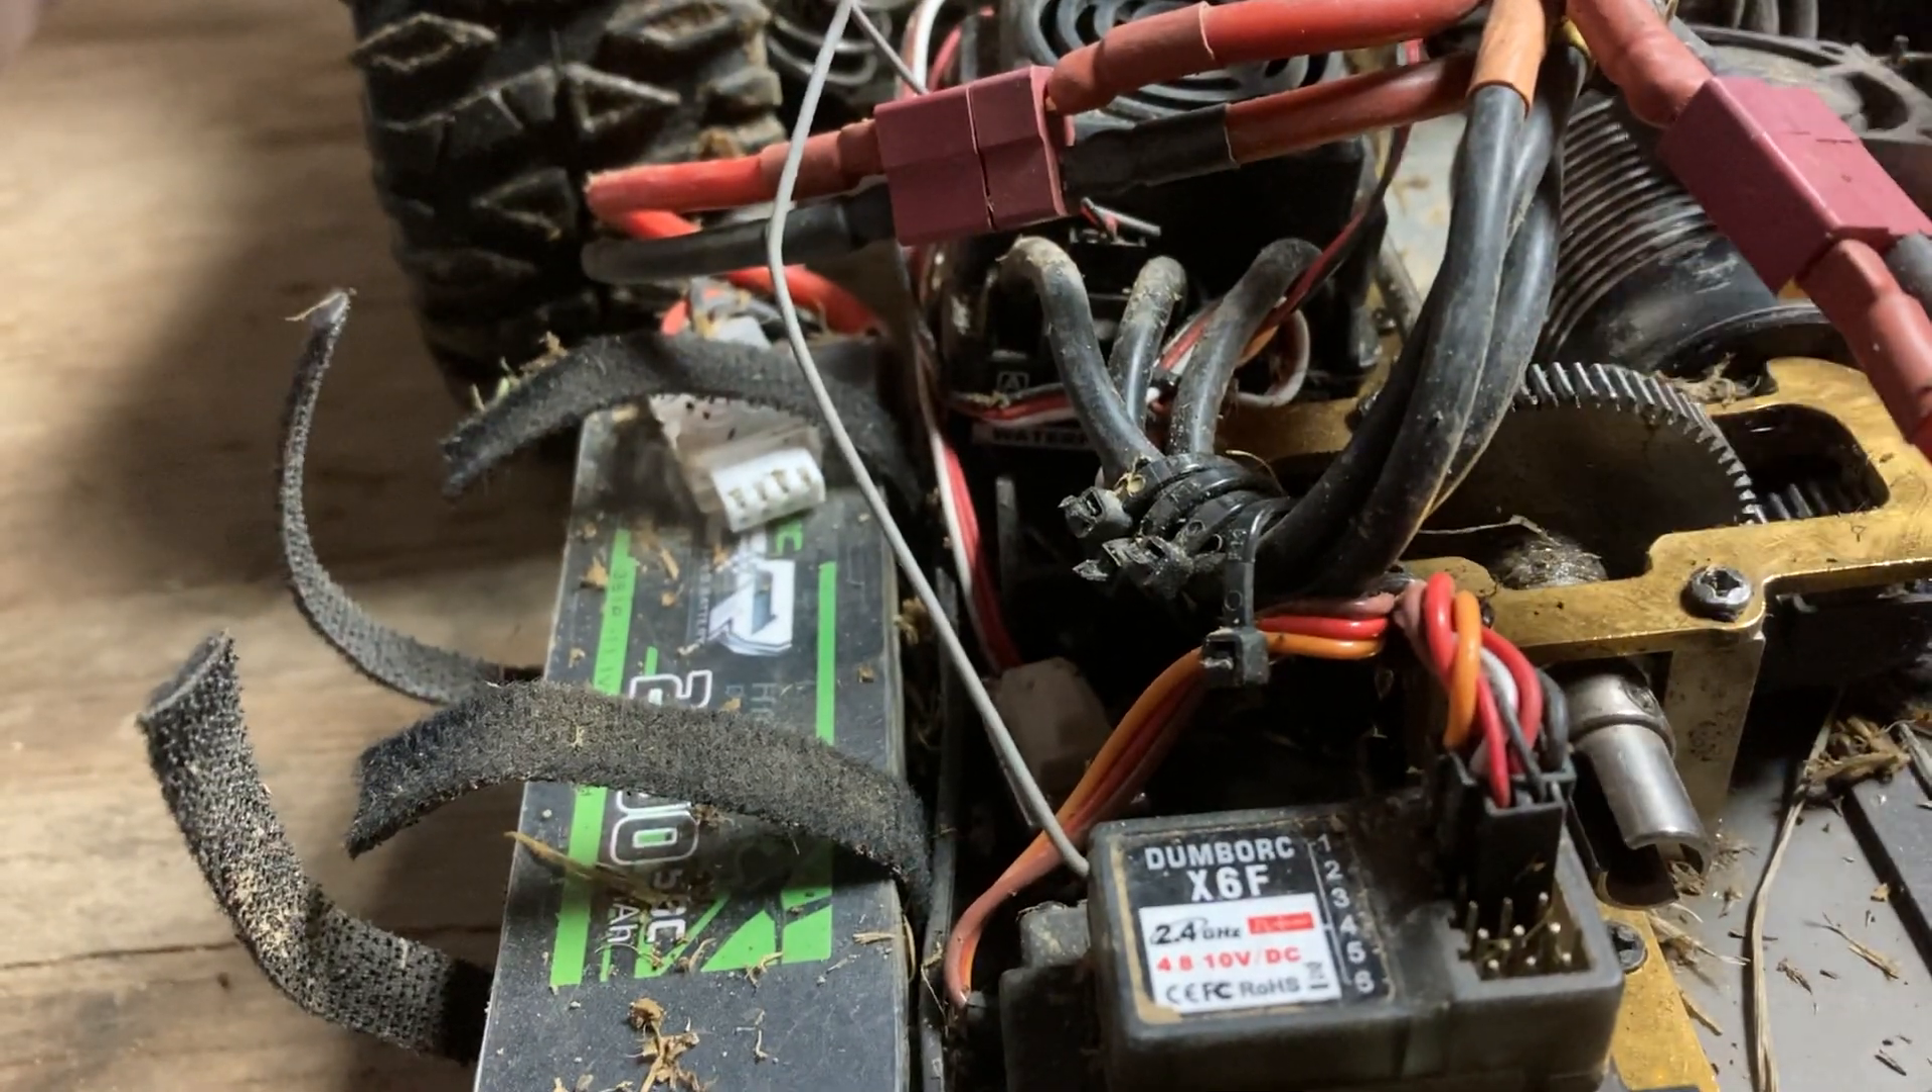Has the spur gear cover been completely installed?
No.